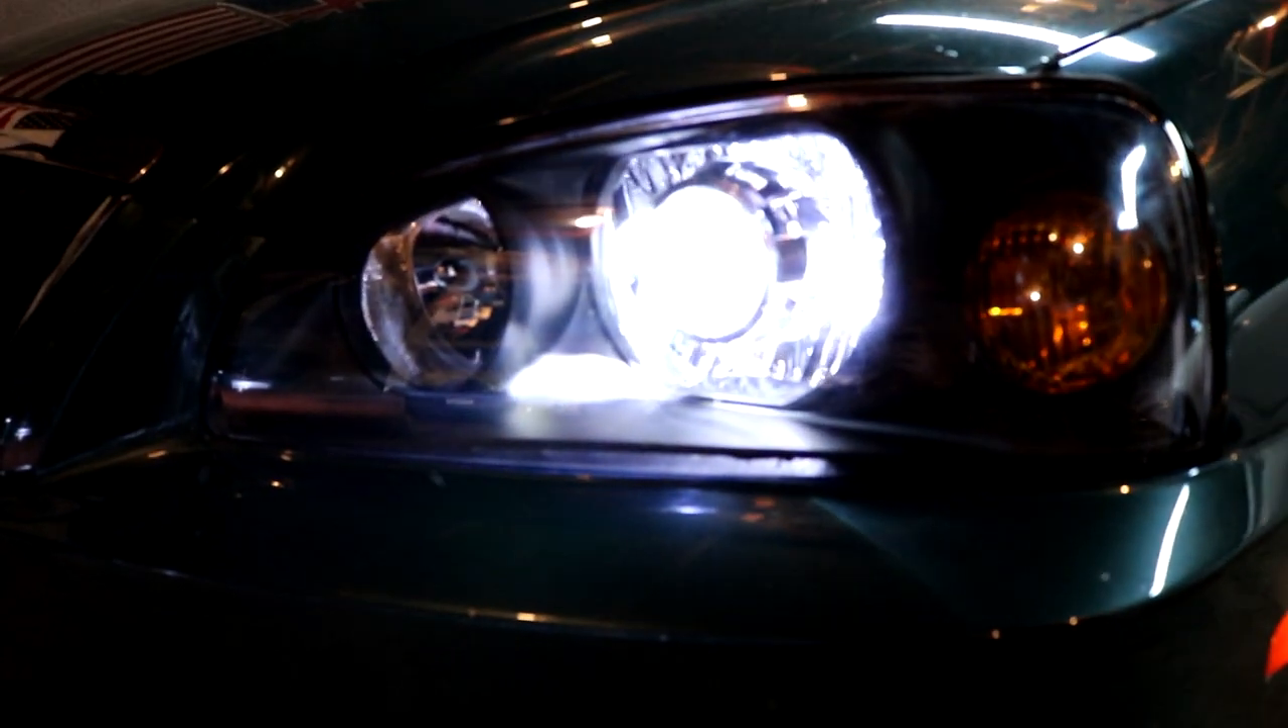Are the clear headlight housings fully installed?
Yes.